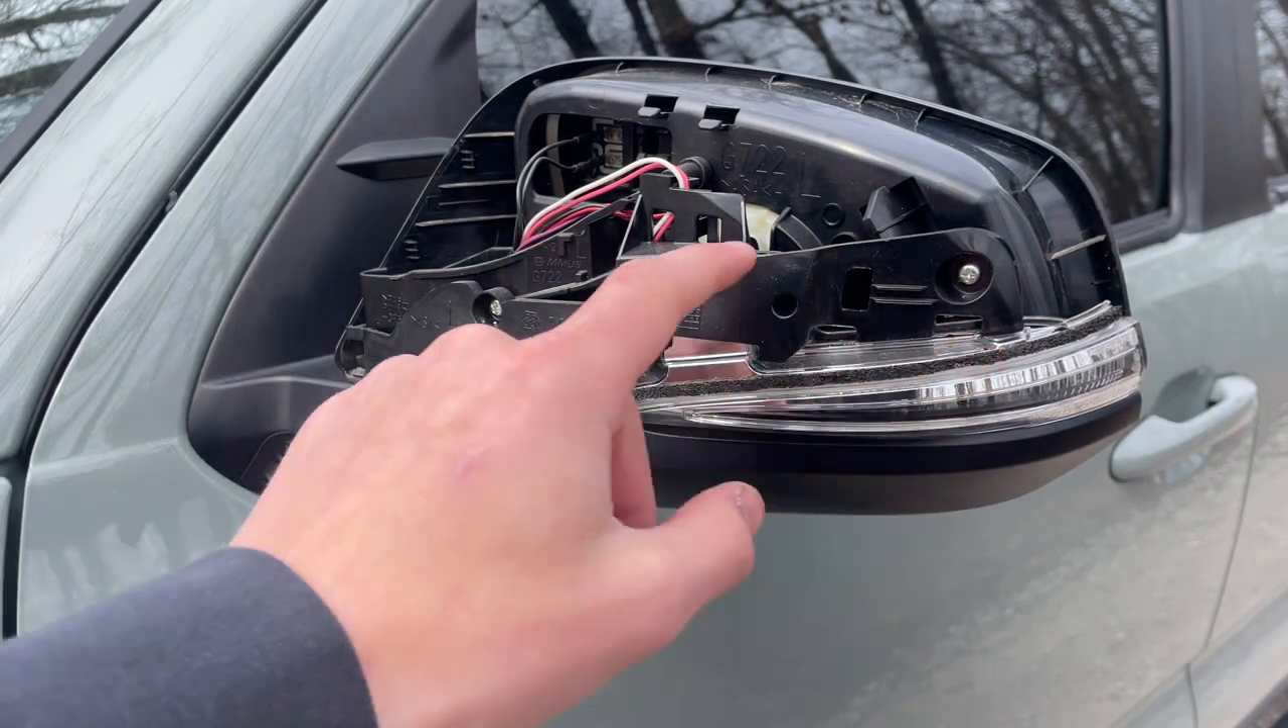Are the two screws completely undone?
No.